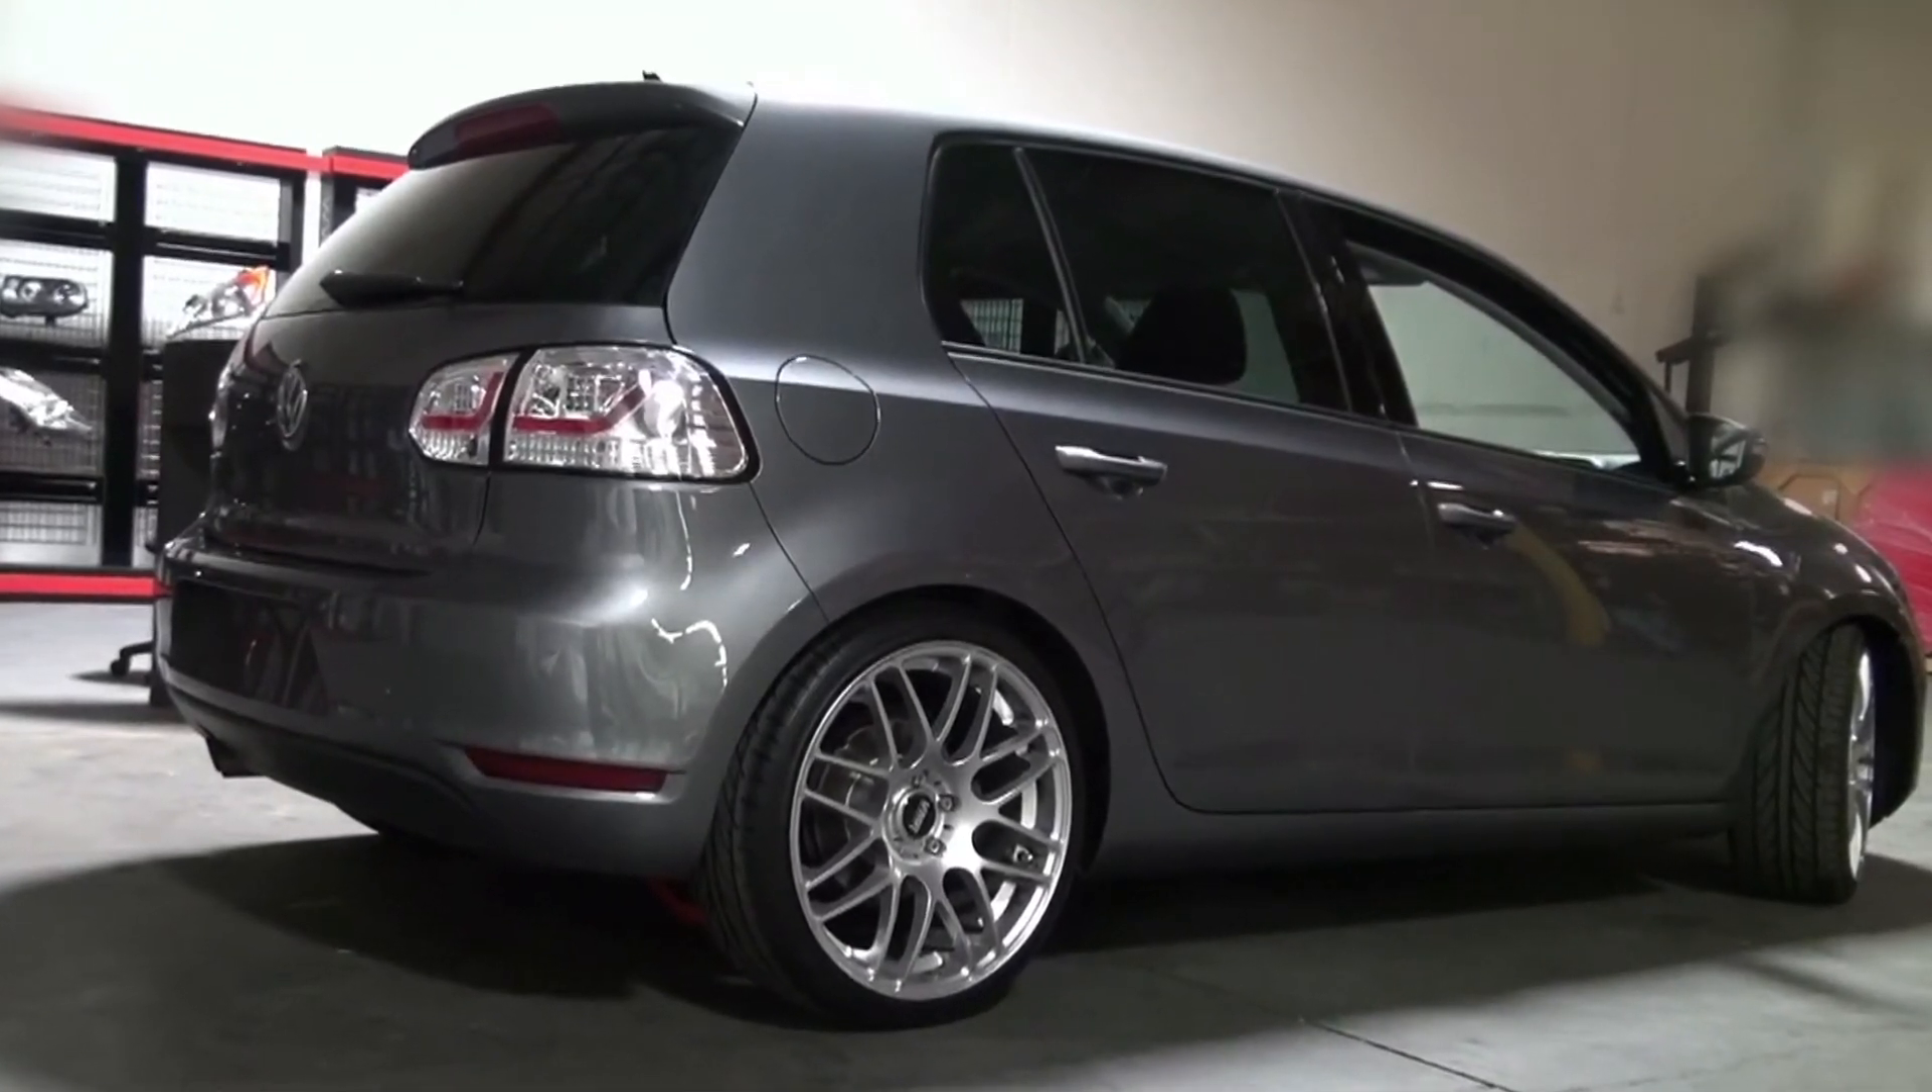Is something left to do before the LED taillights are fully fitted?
No.